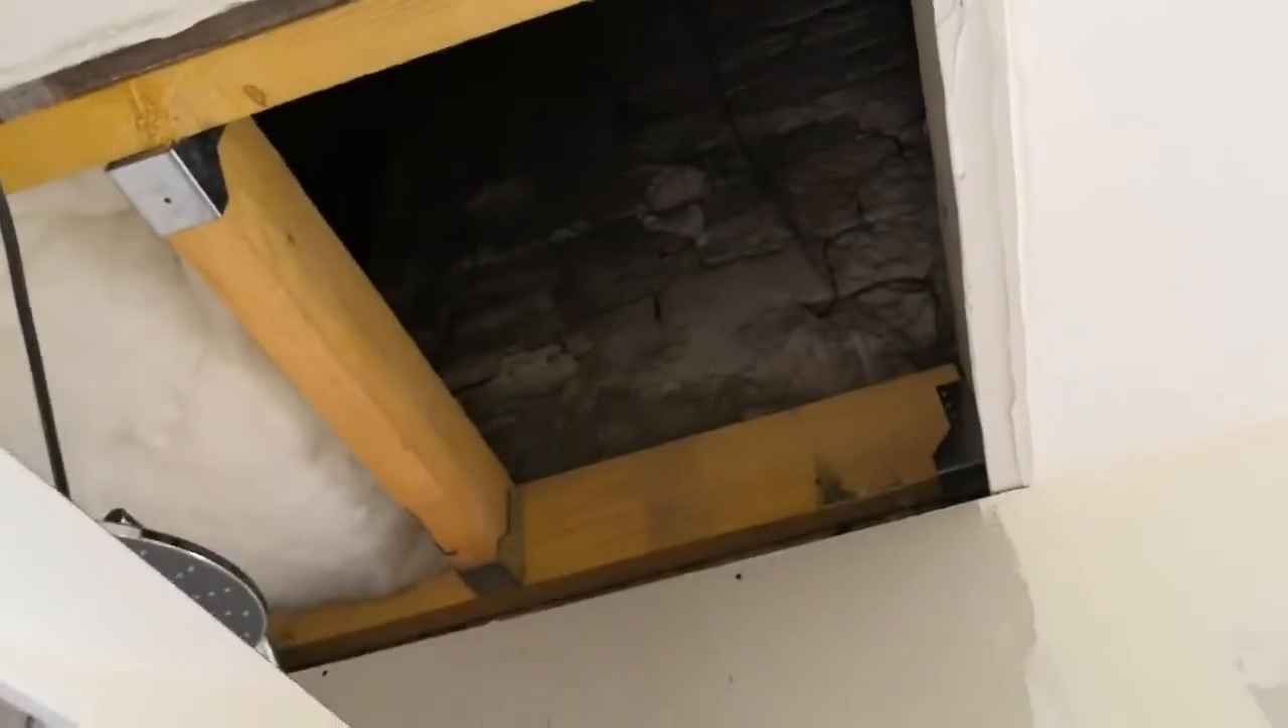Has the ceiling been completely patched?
No.